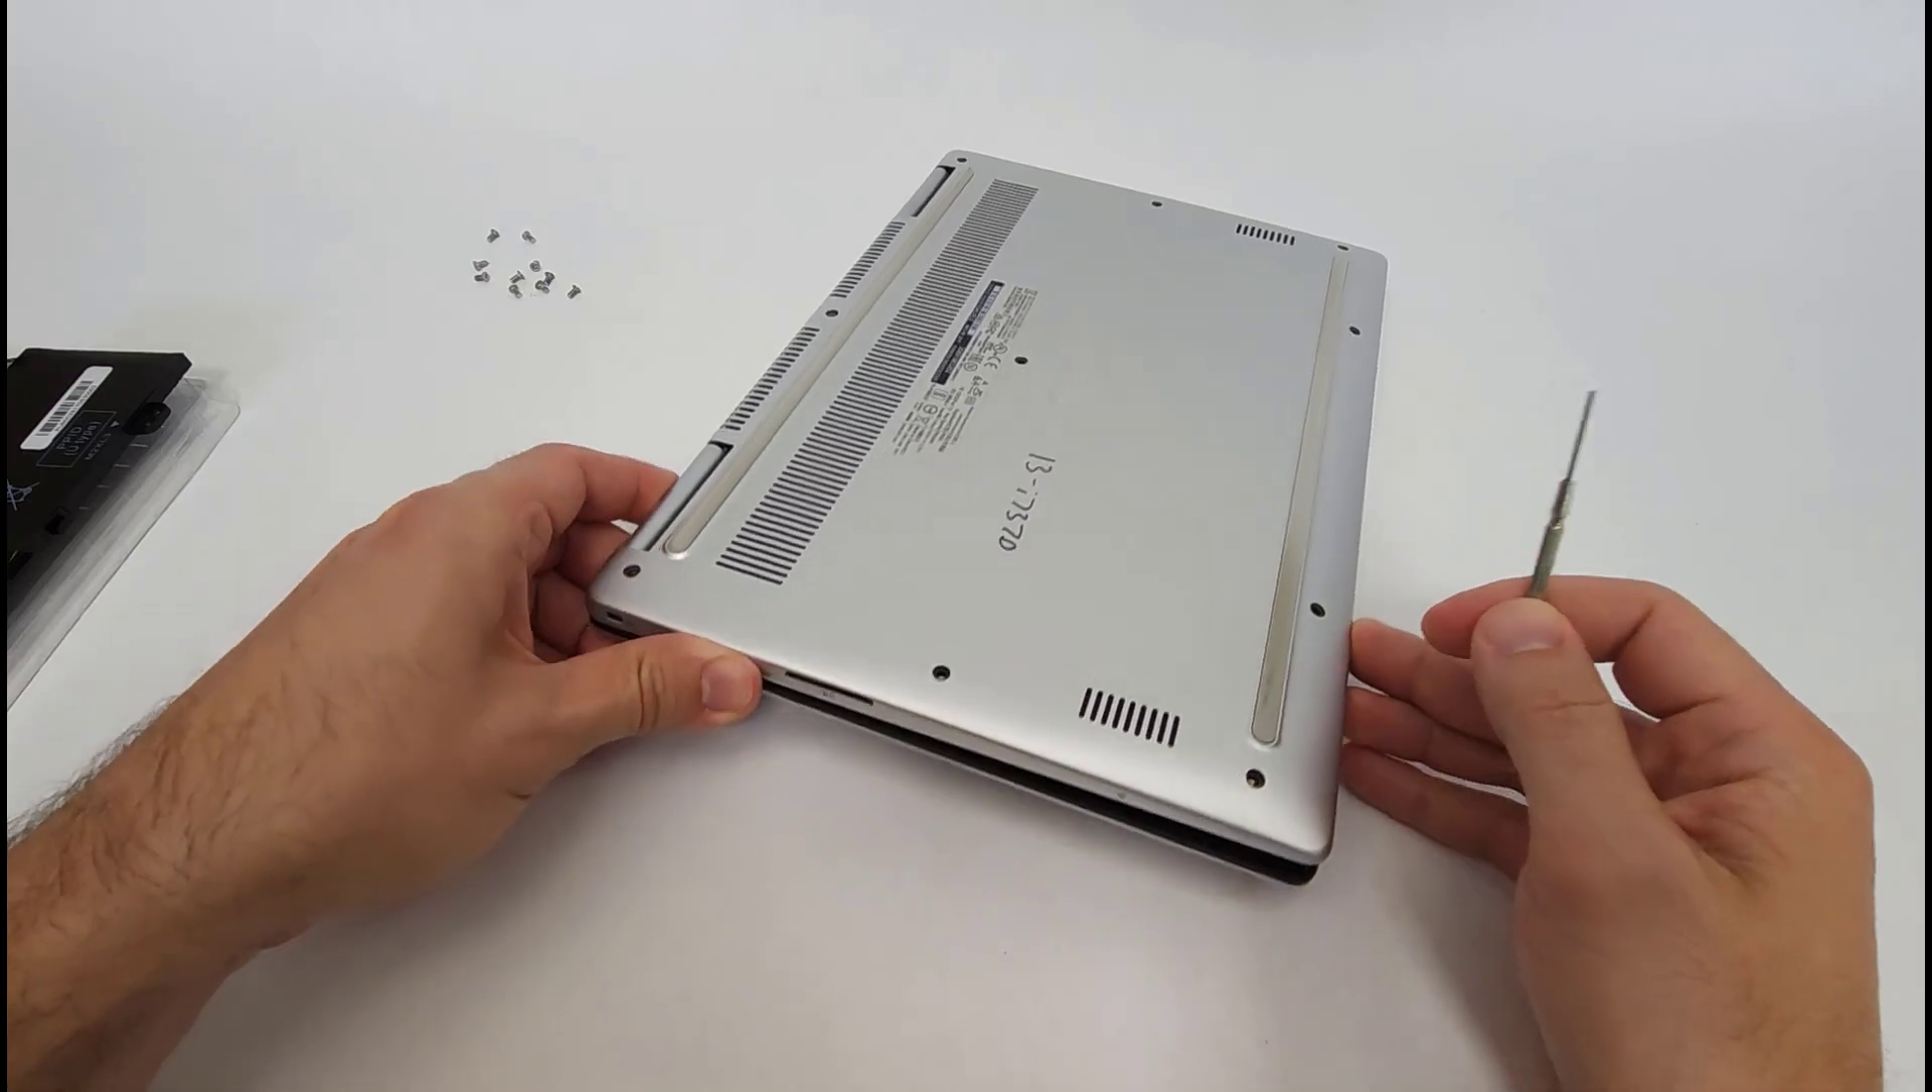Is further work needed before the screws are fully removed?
No.